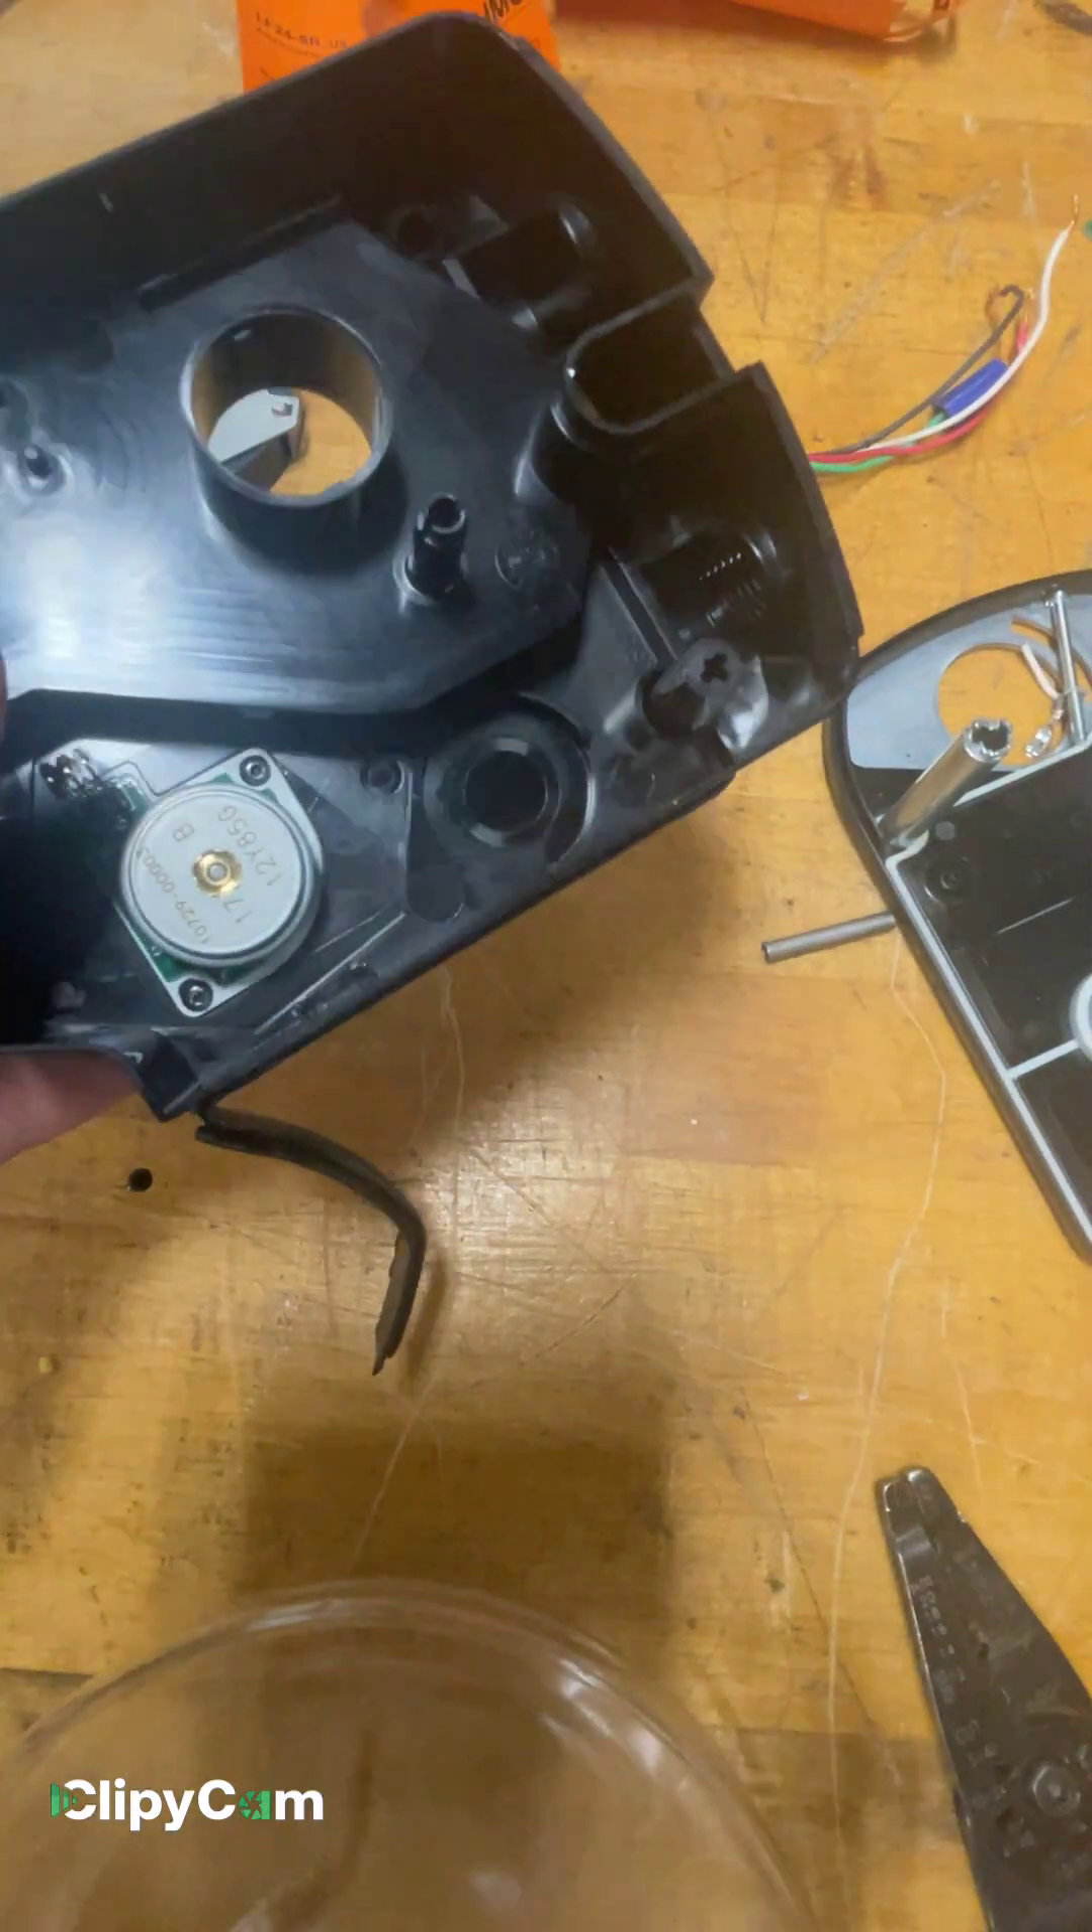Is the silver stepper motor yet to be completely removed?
Yes.